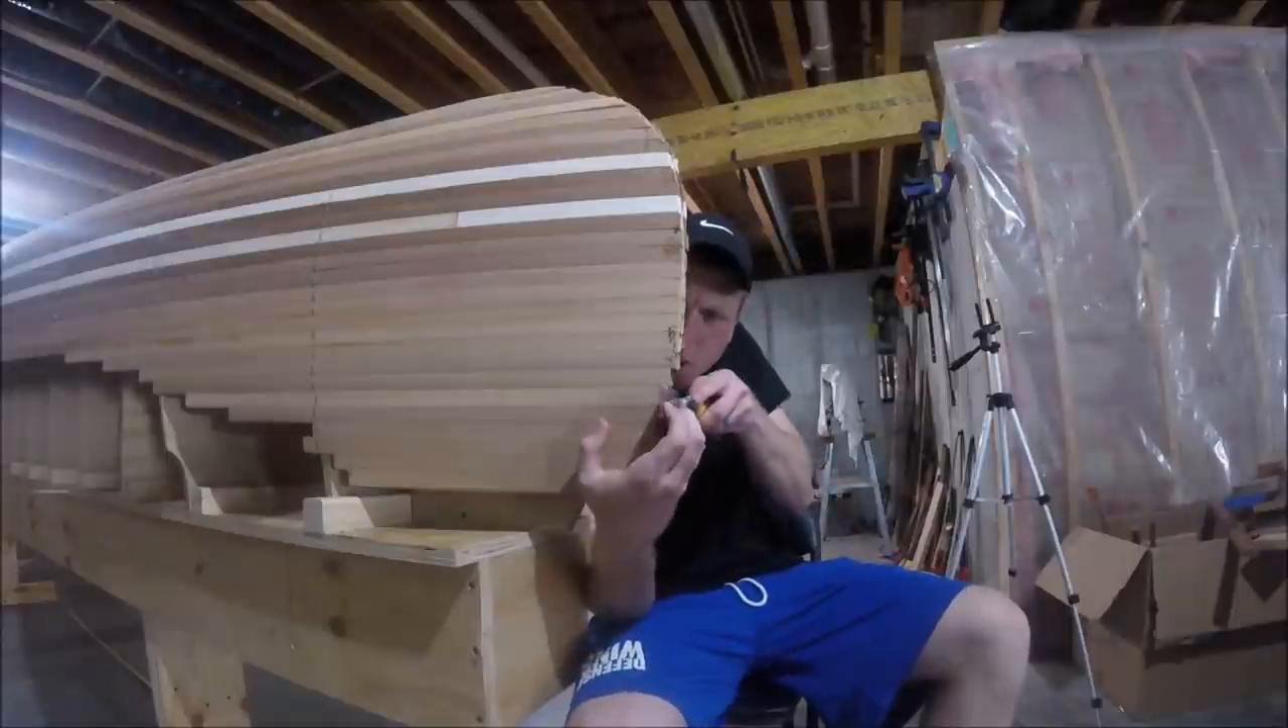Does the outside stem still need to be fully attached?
Yes.